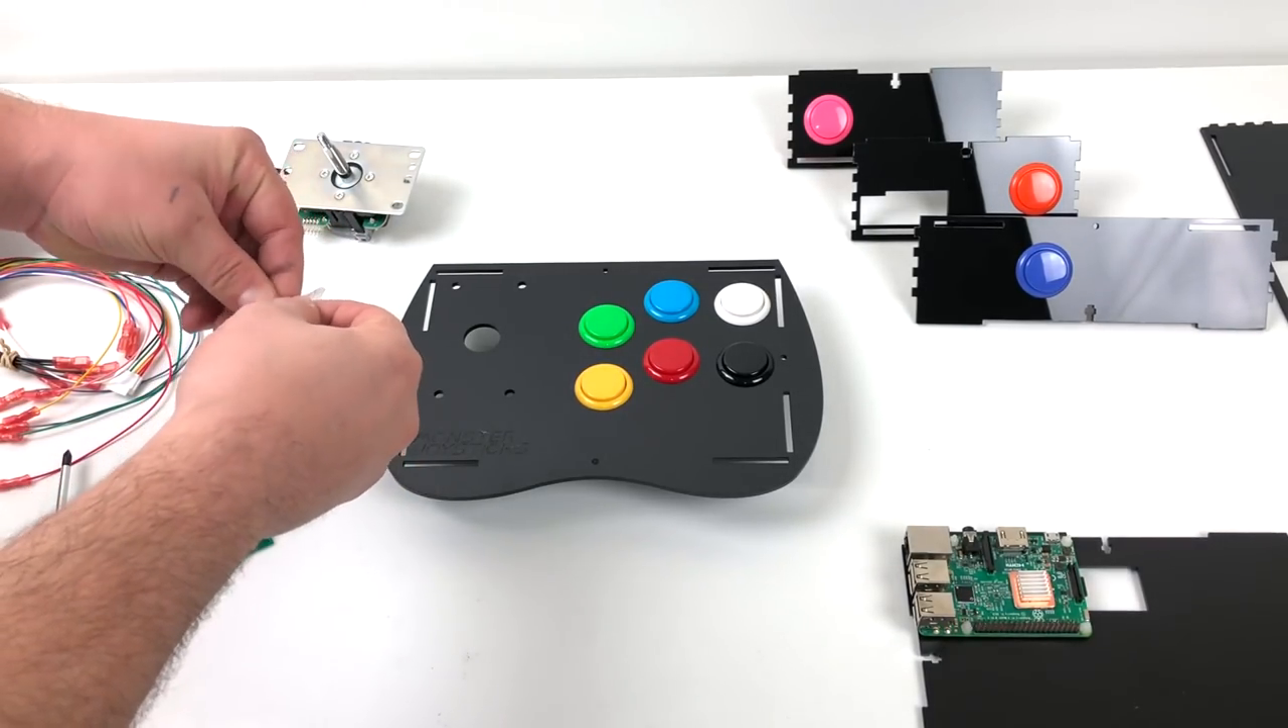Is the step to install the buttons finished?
Yes.